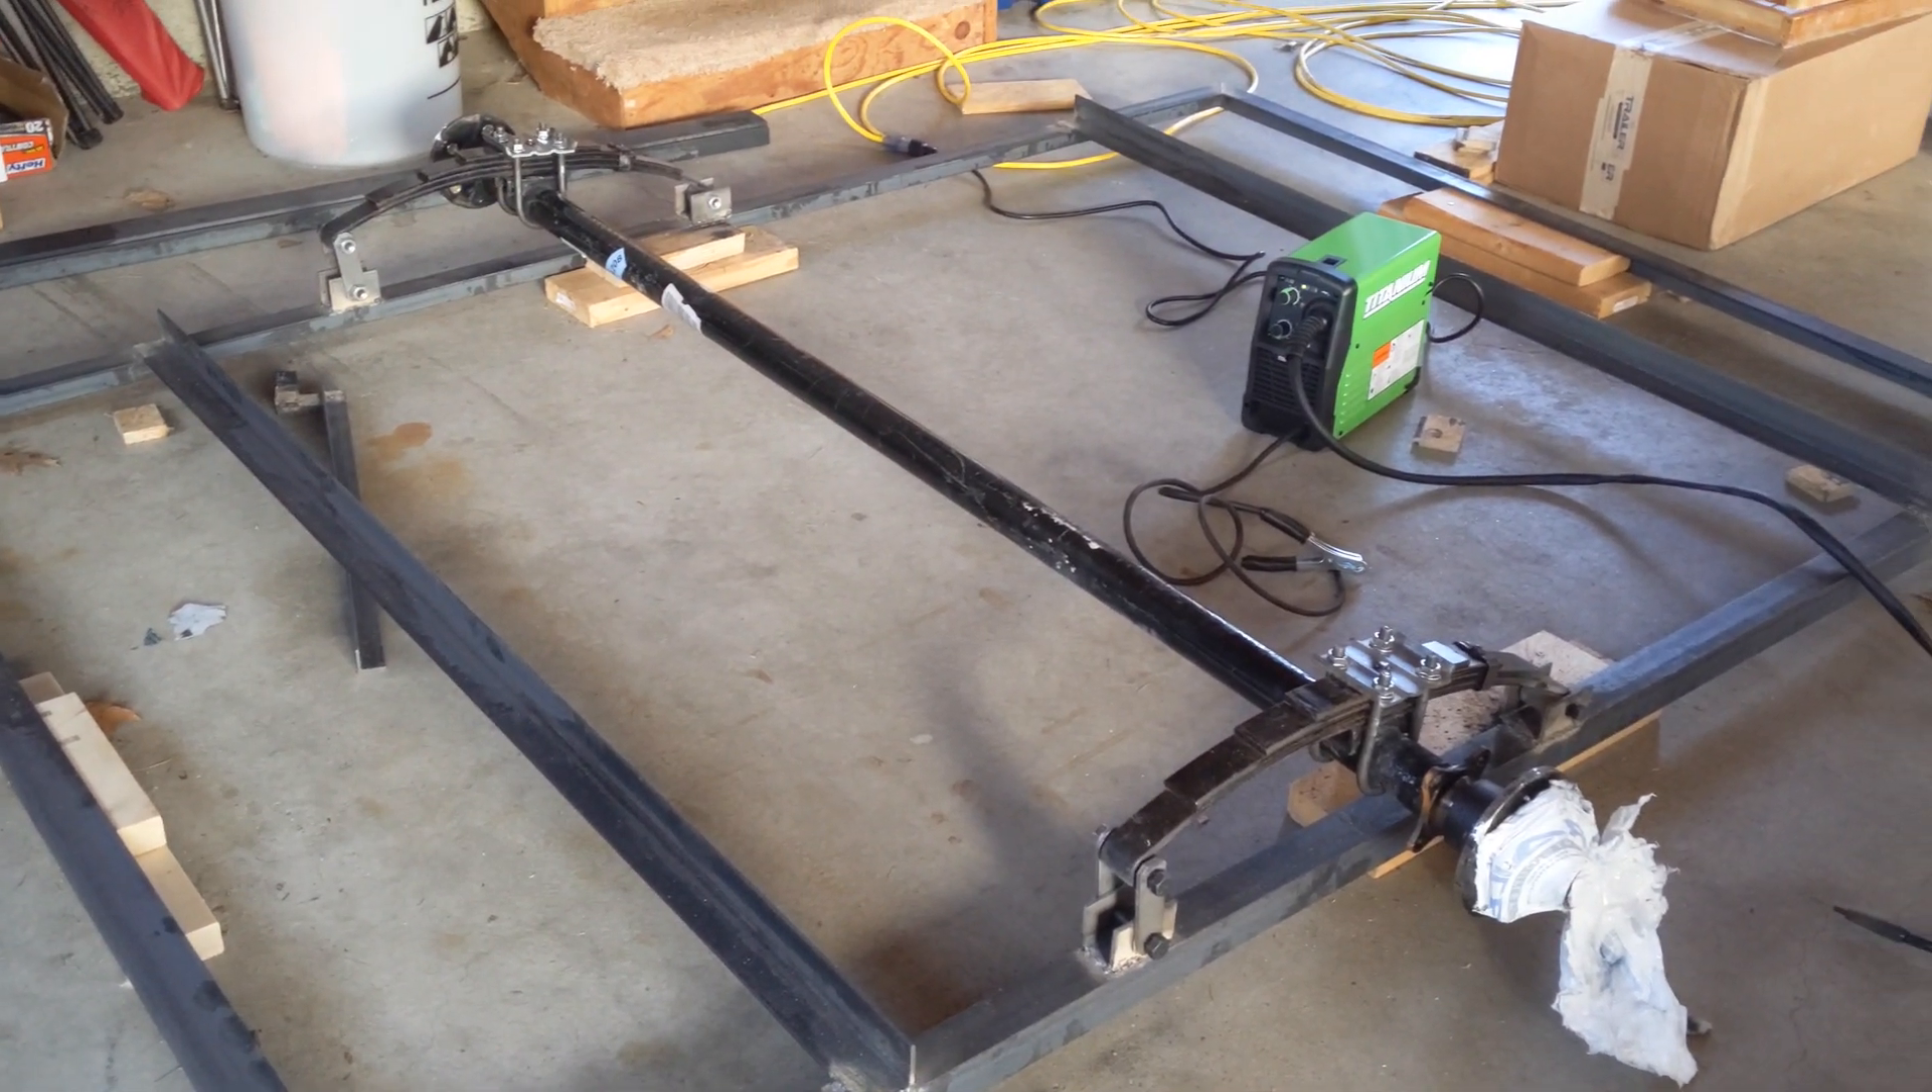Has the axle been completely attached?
Yes.